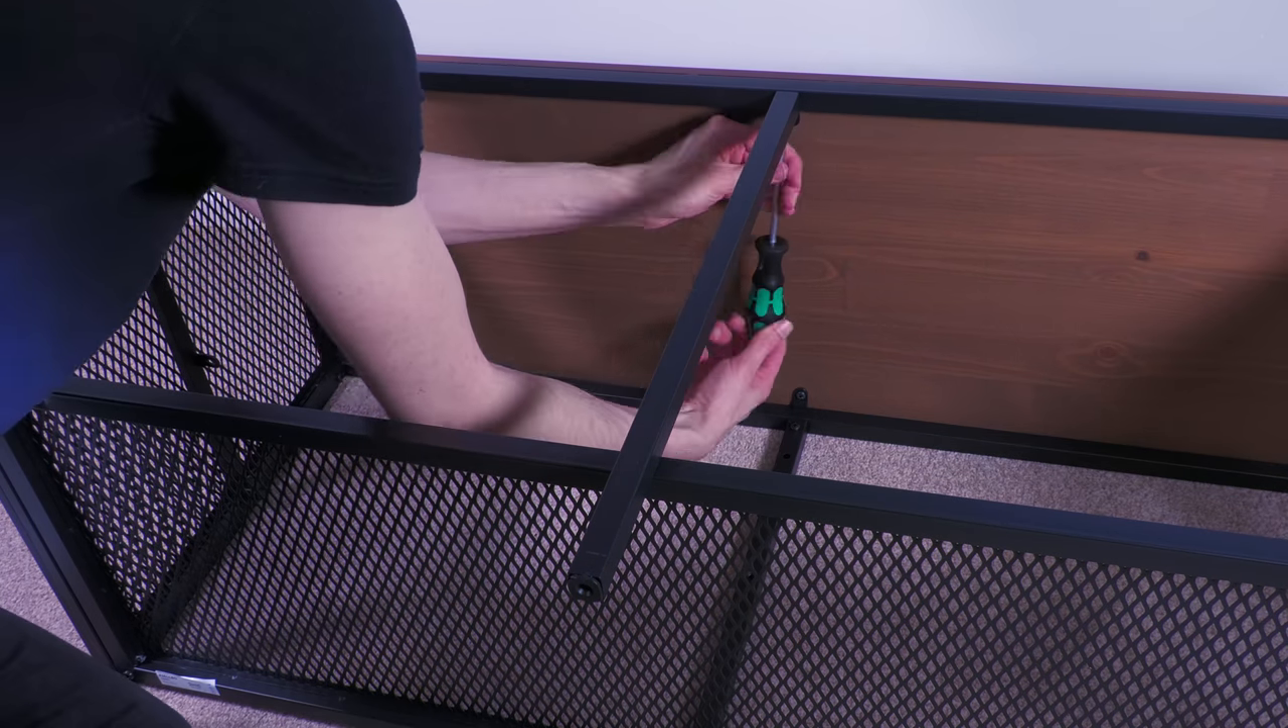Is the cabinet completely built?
No.